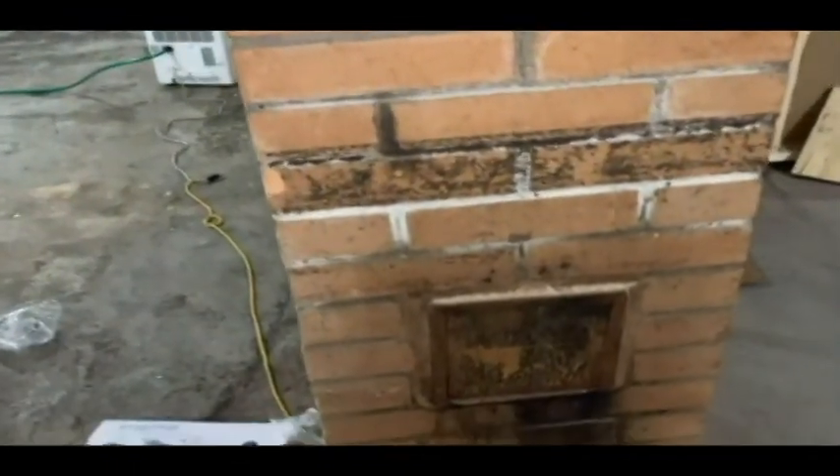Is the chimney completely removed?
No.